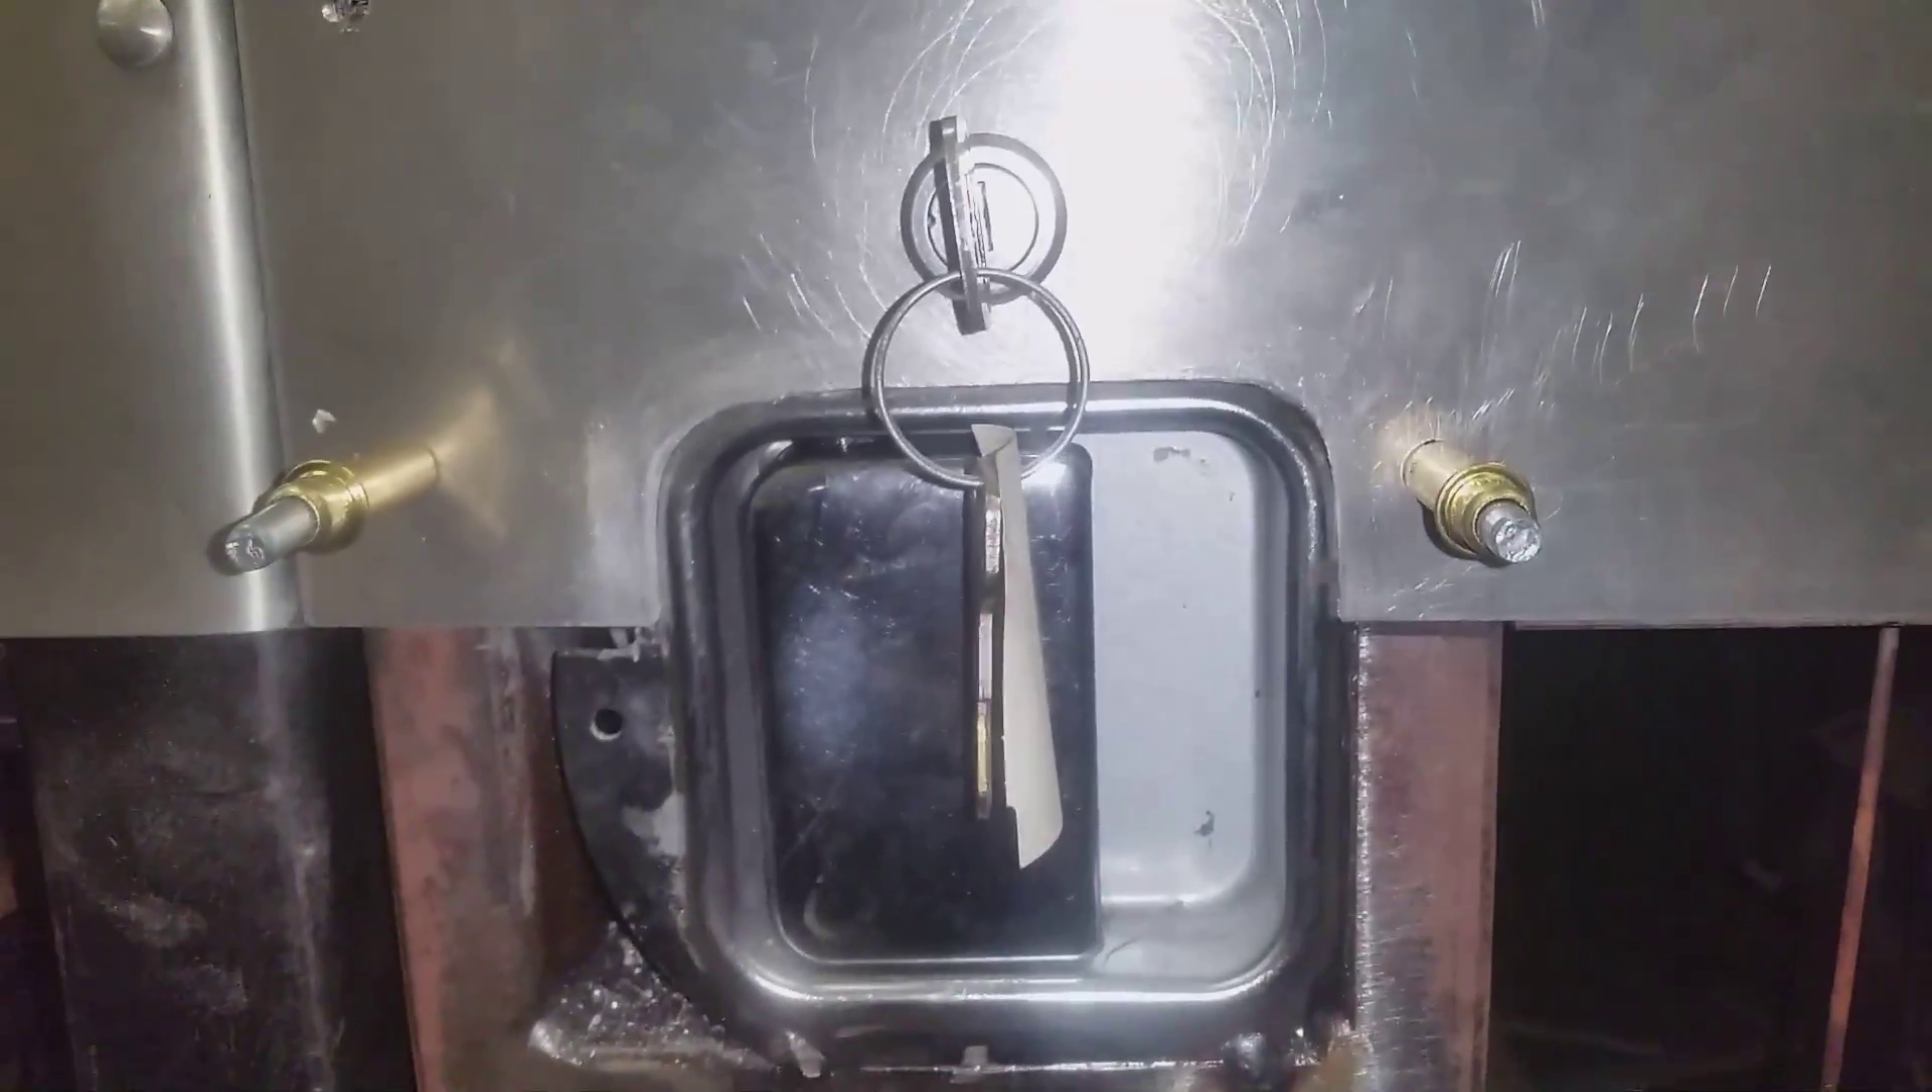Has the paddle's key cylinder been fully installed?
Yes.